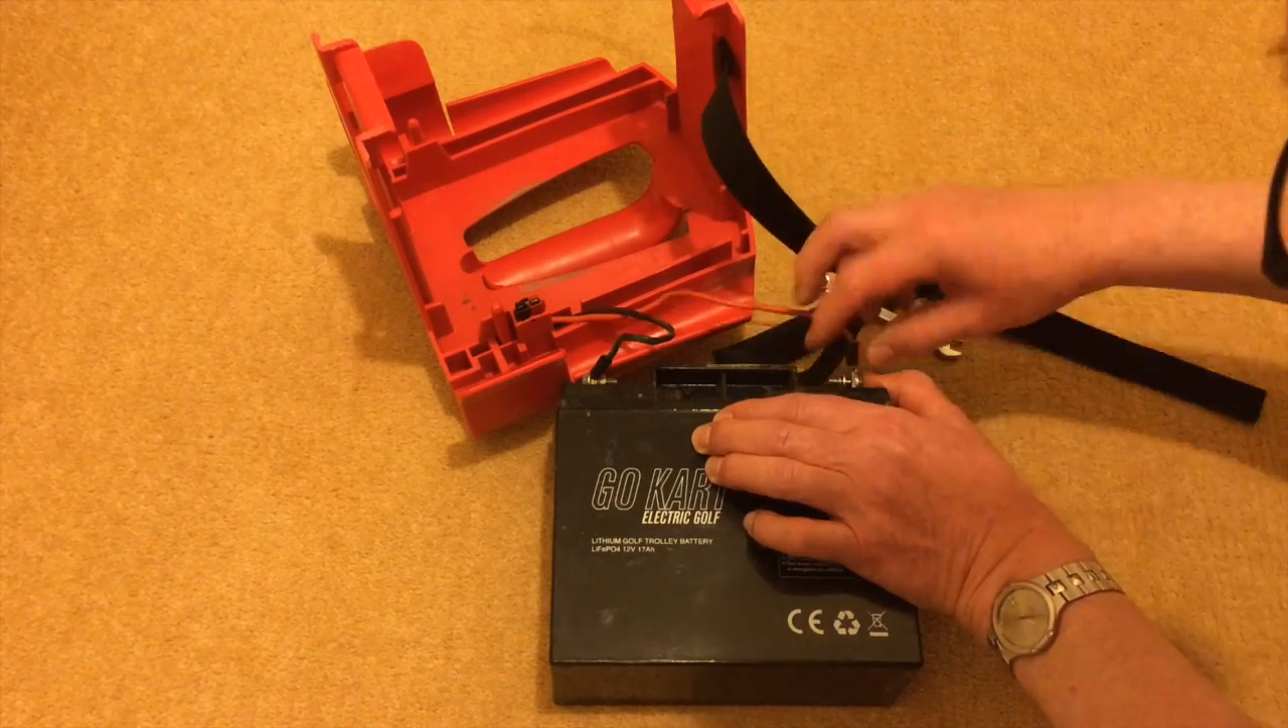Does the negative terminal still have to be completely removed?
Yes.